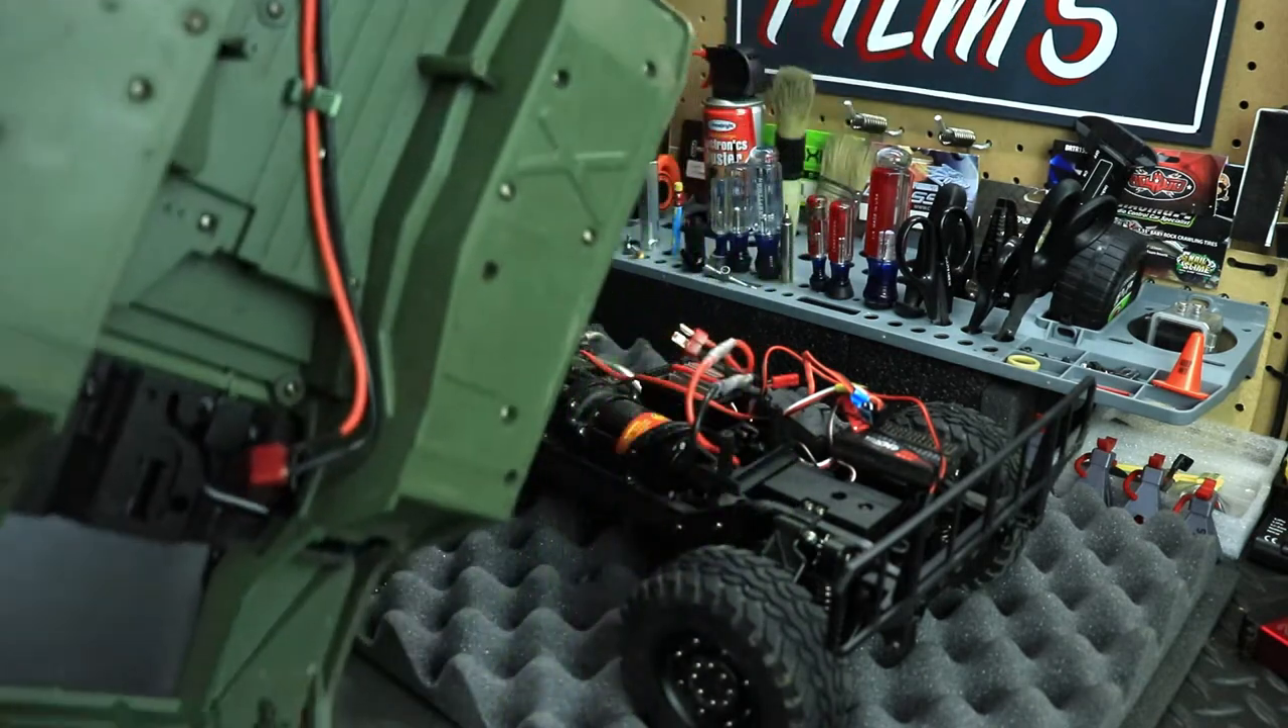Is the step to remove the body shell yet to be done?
No.